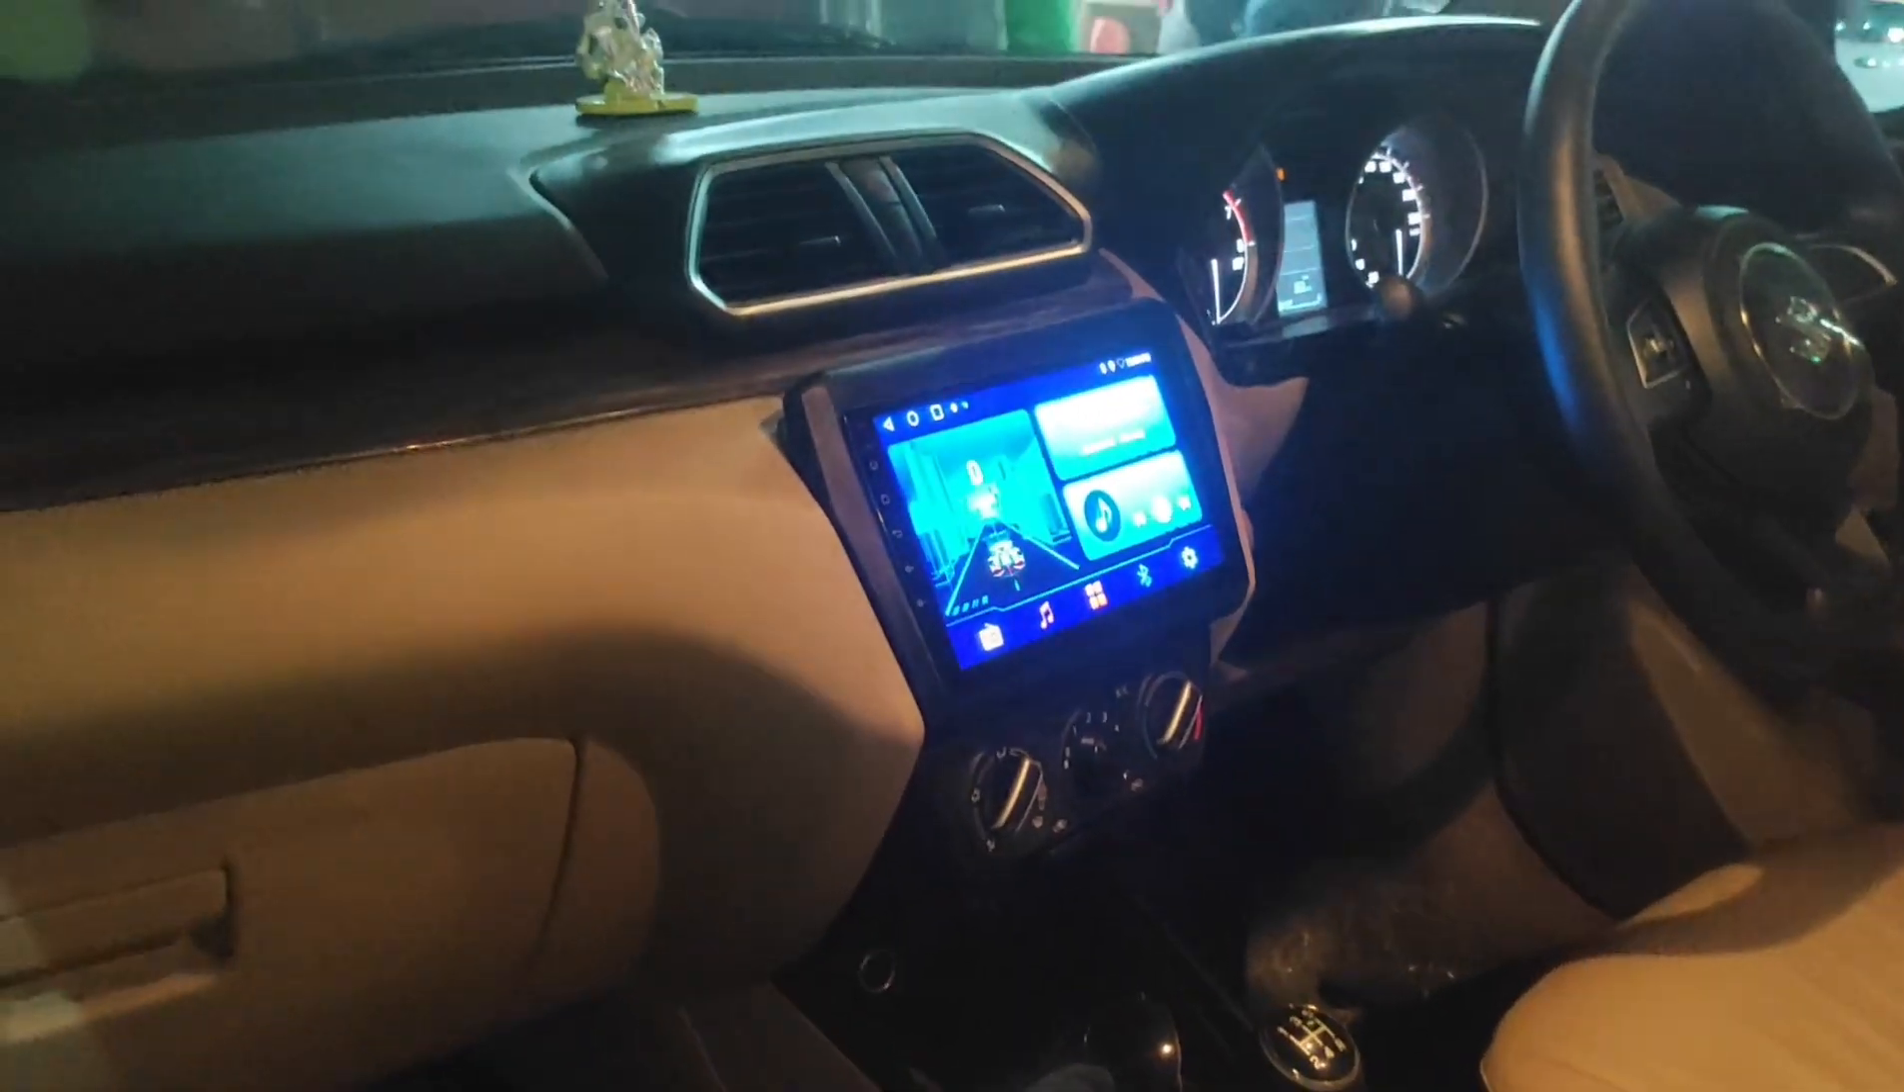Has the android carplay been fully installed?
Yes.